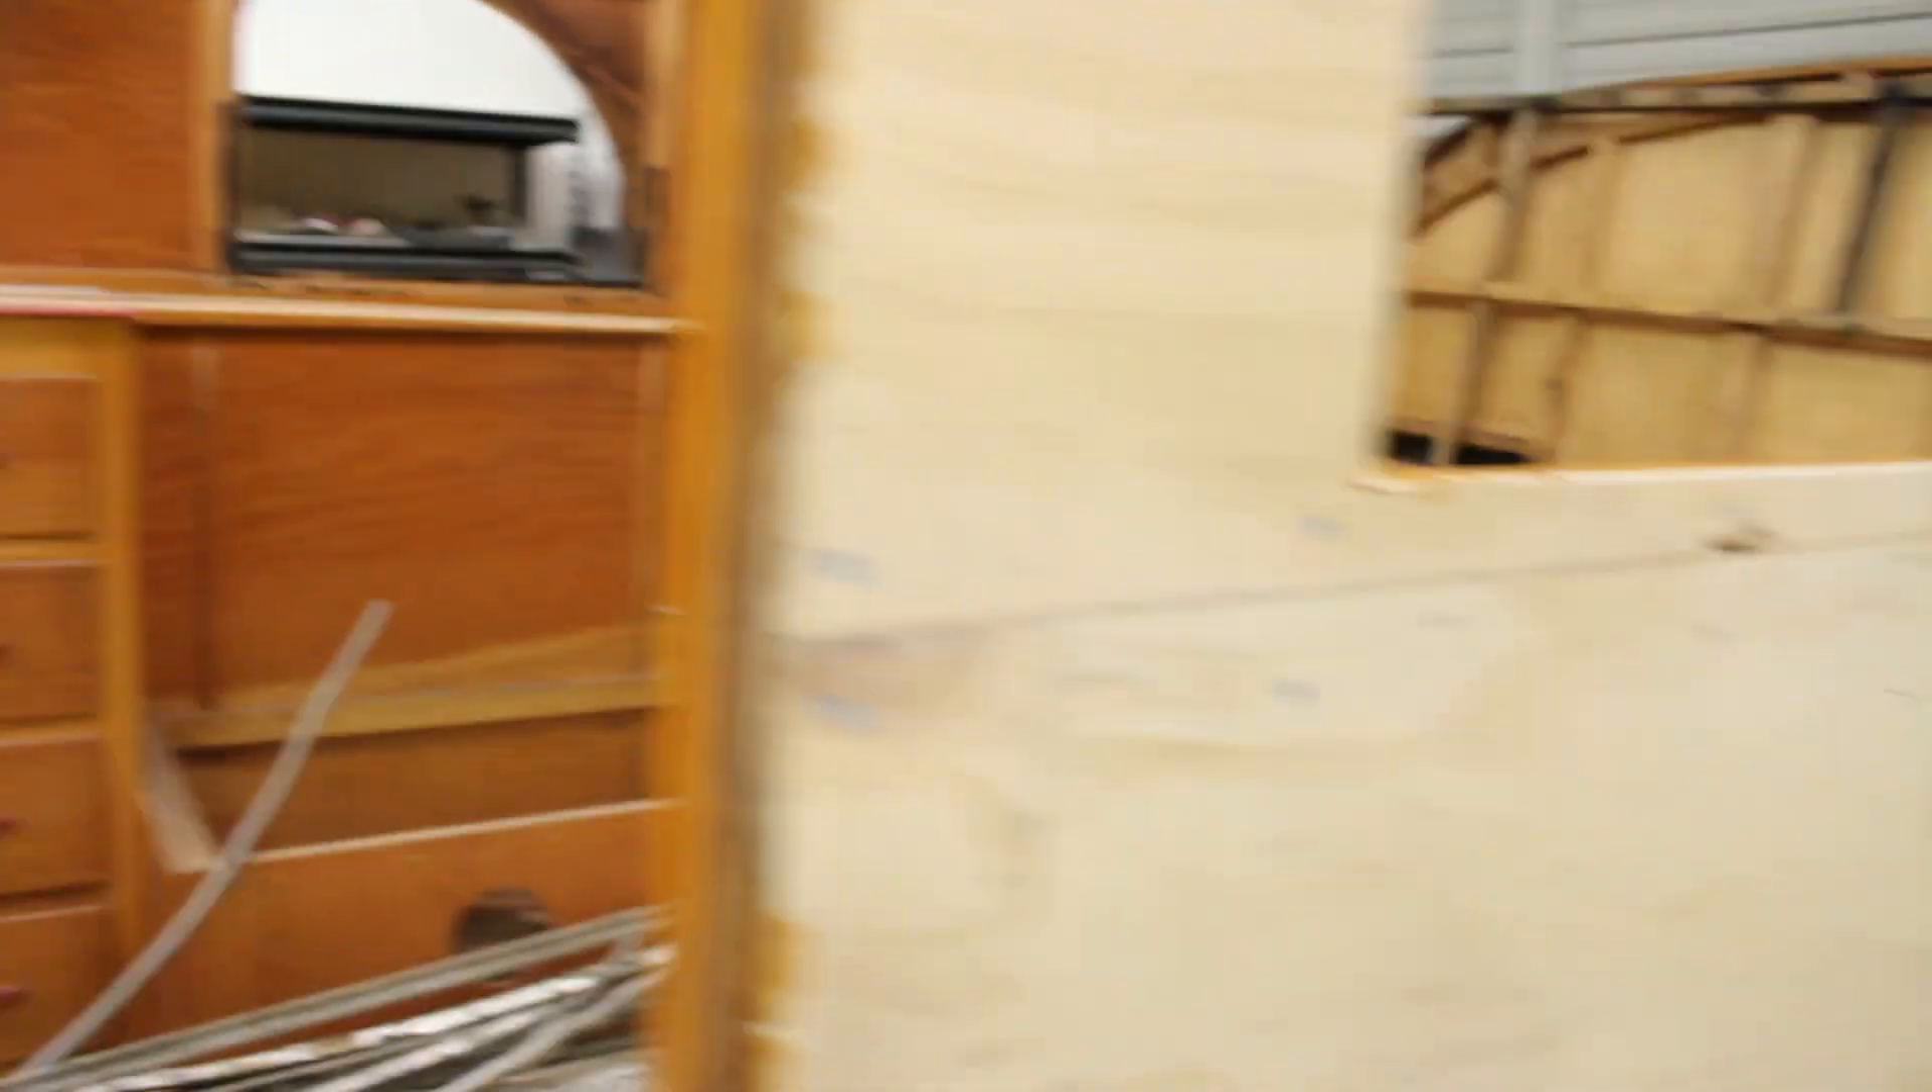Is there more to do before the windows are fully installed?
Yes.